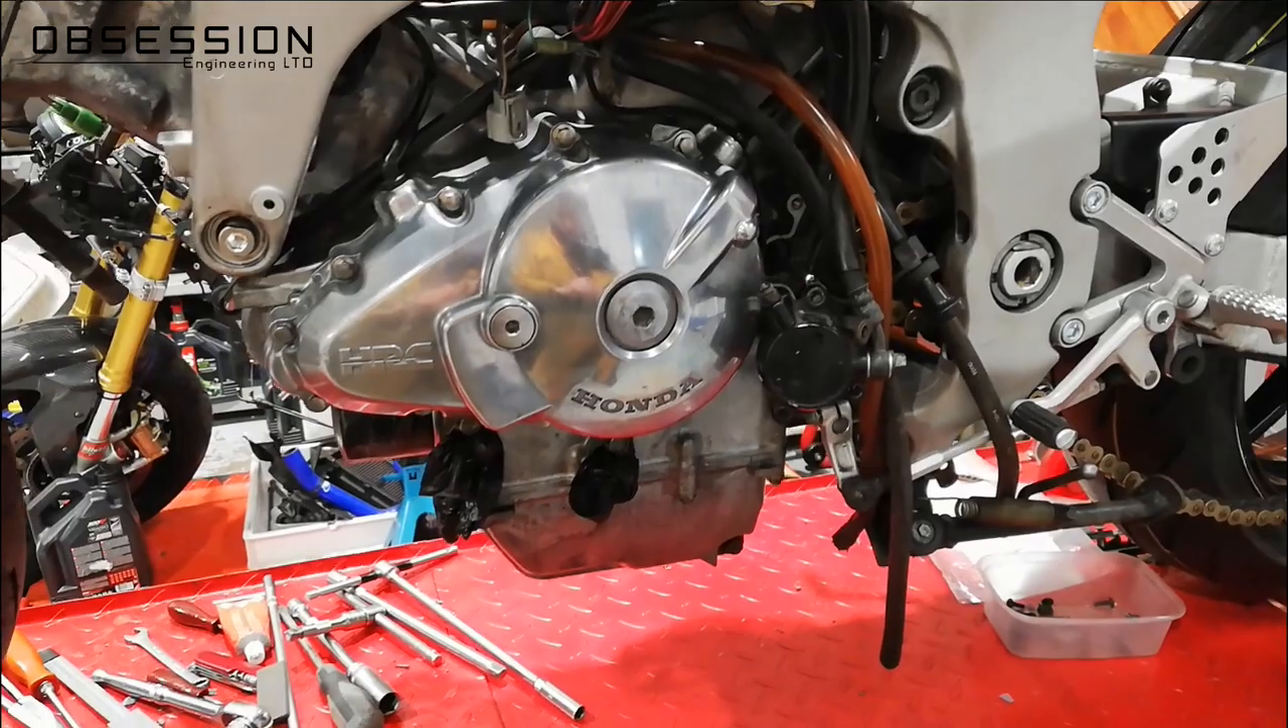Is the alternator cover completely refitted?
Yes.